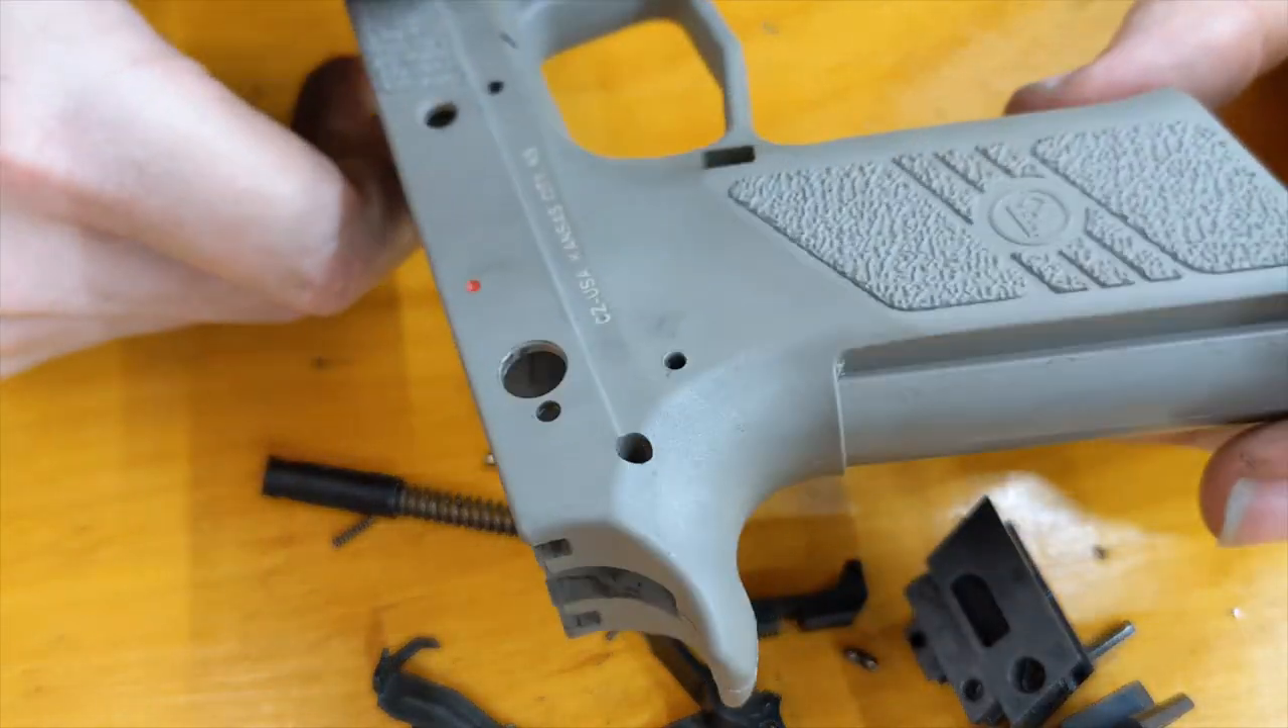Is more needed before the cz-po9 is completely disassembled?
No.